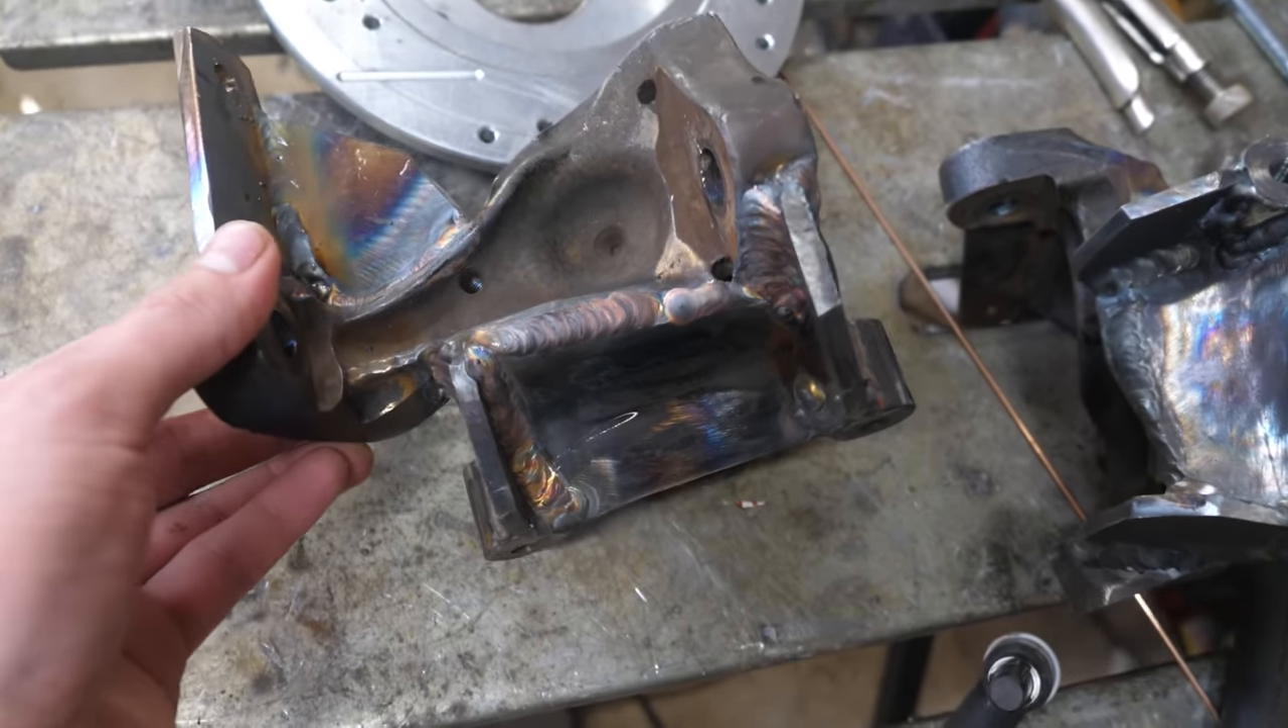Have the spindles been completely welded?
Yes.